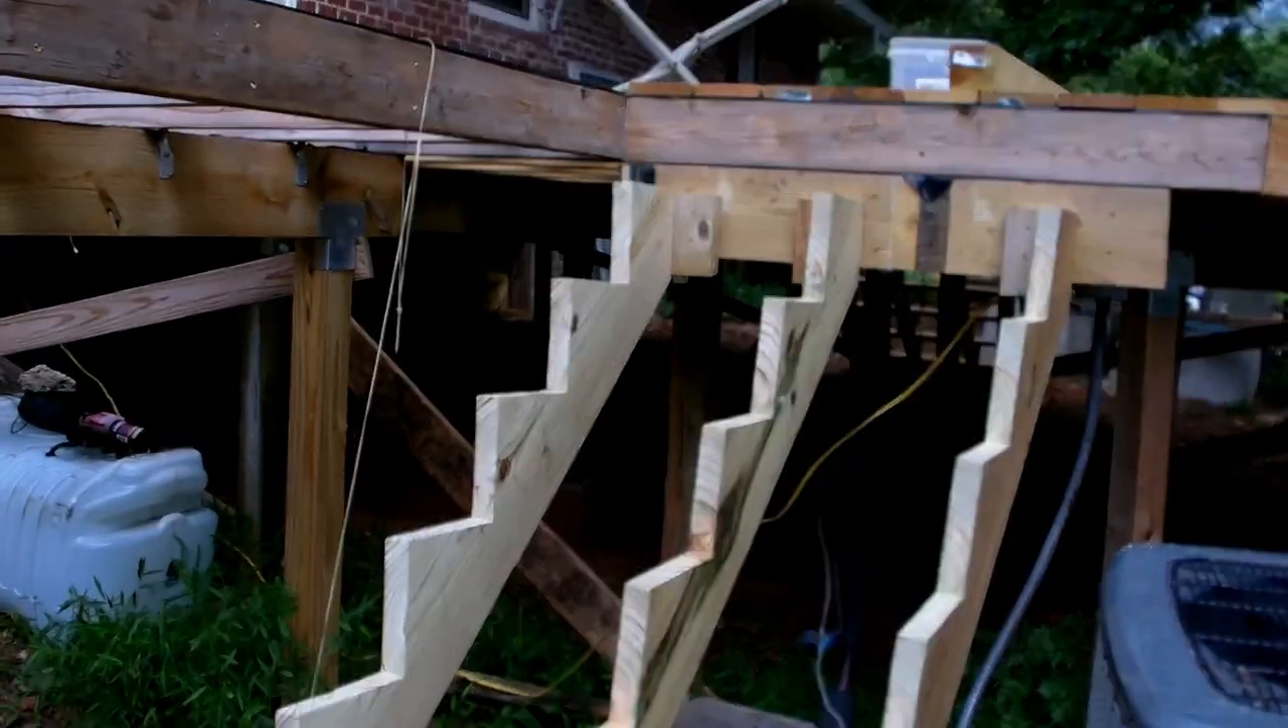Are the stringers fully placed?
Yes.